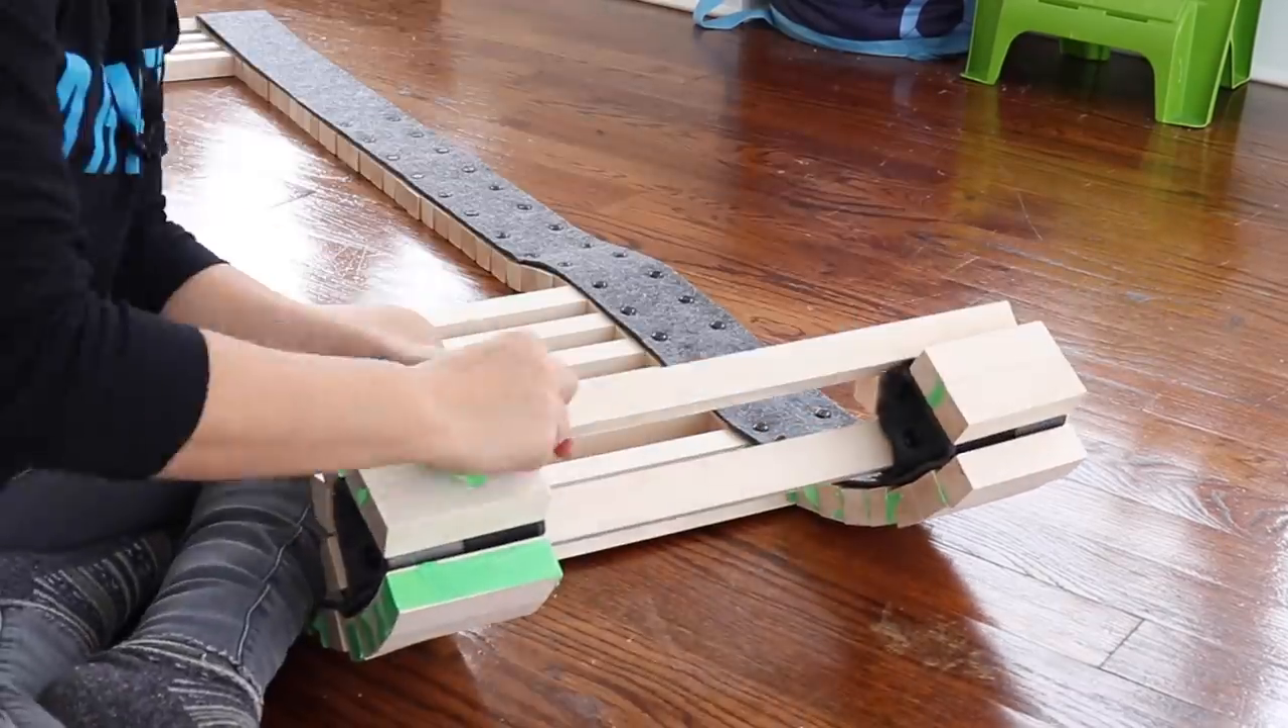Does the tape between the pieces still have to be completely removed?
Yes.